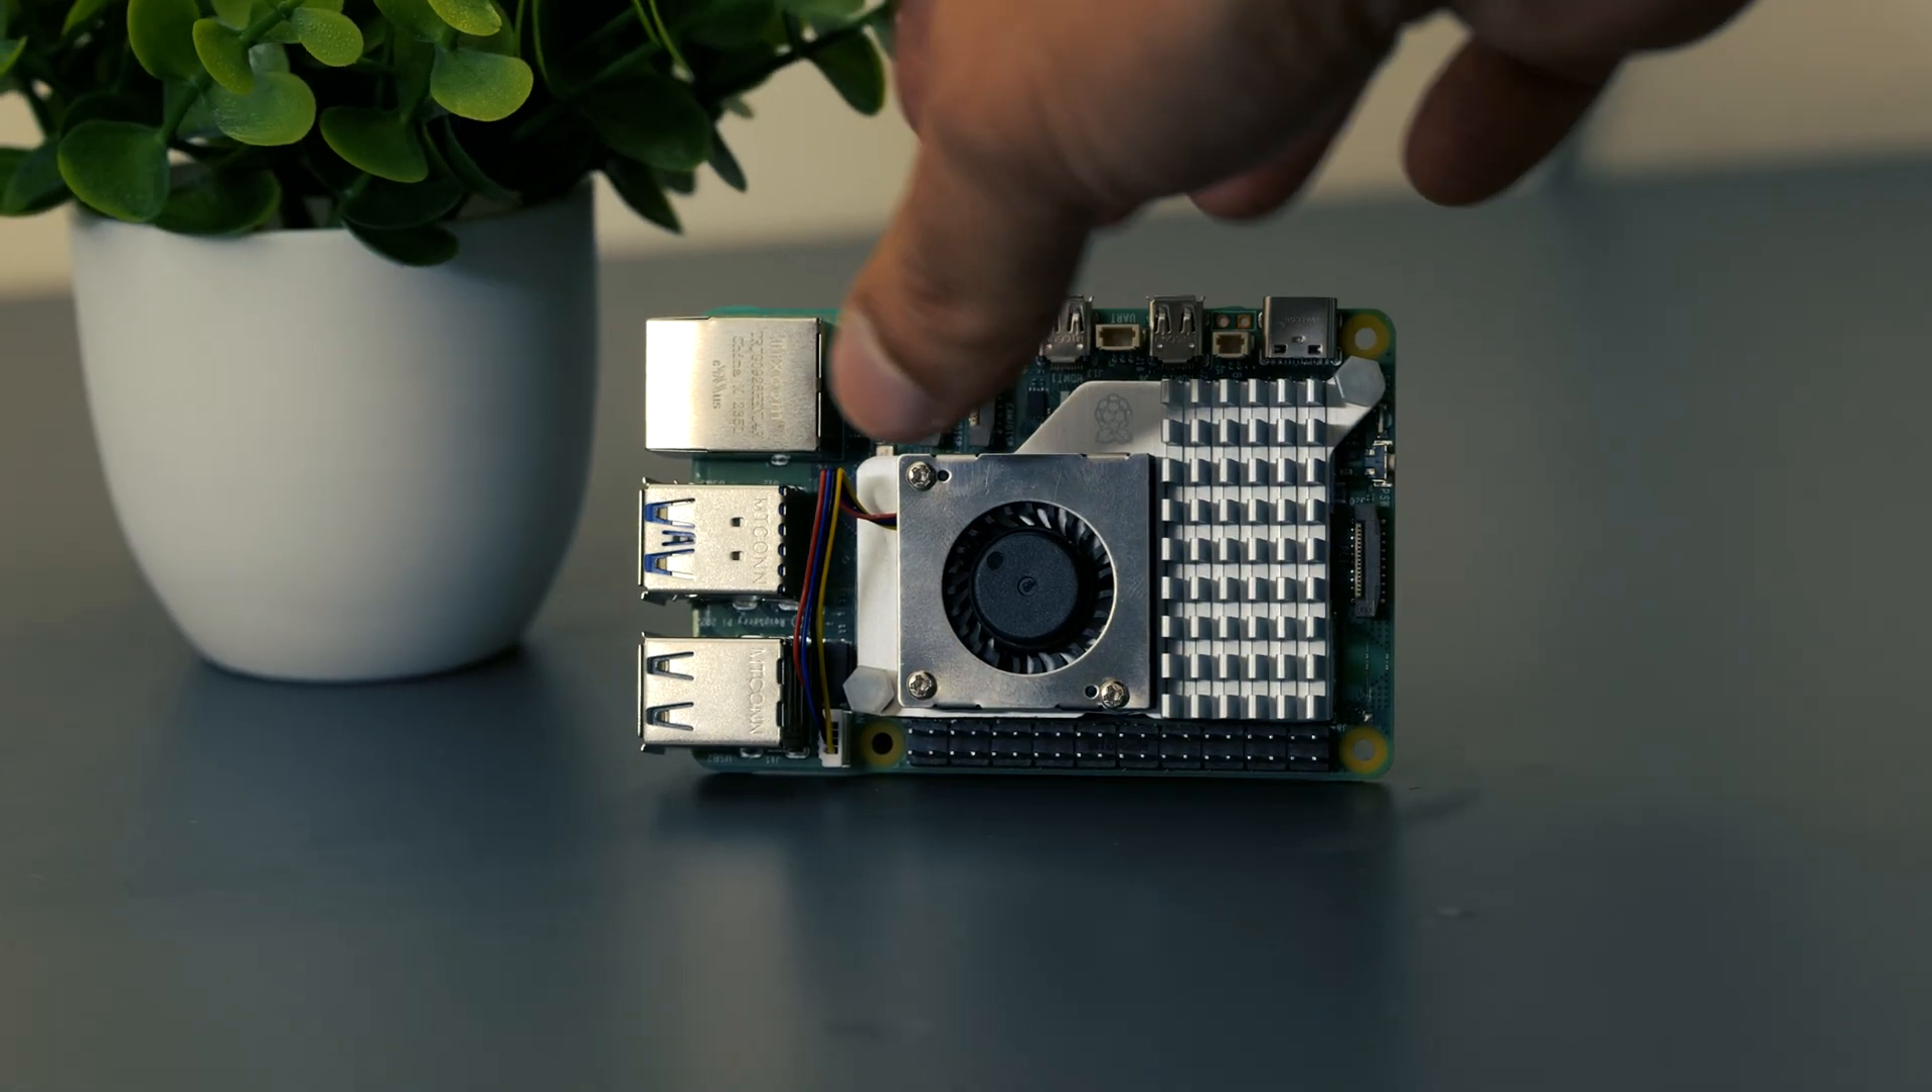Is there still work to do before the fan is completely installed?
No.